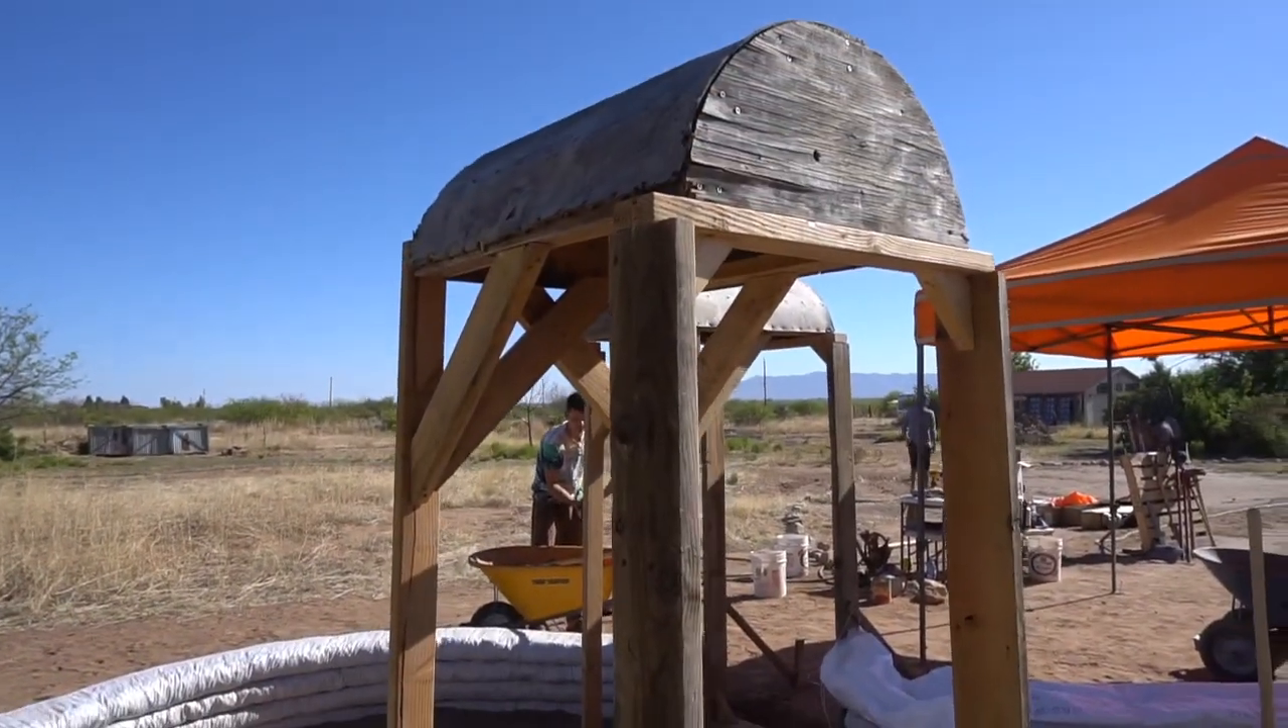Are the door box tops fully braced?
Yes.